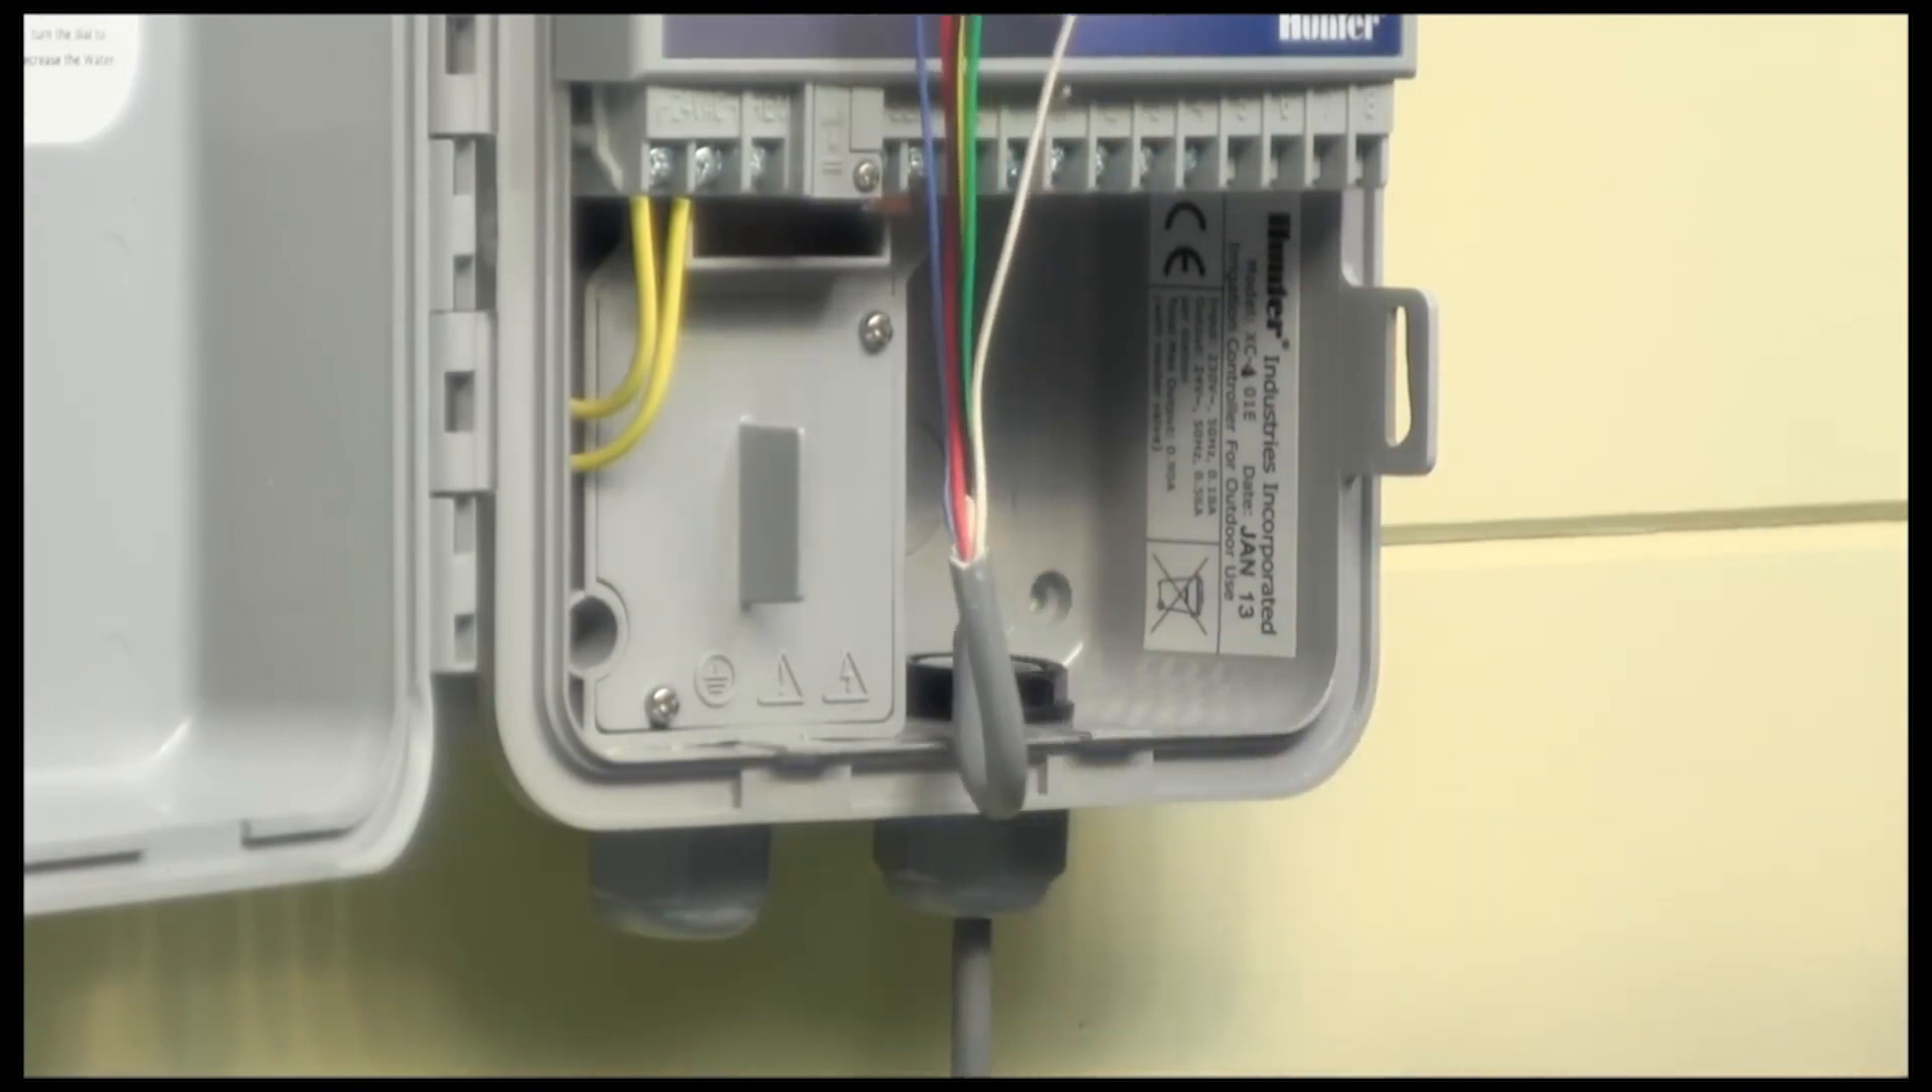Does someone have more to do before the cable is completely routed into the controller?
No.